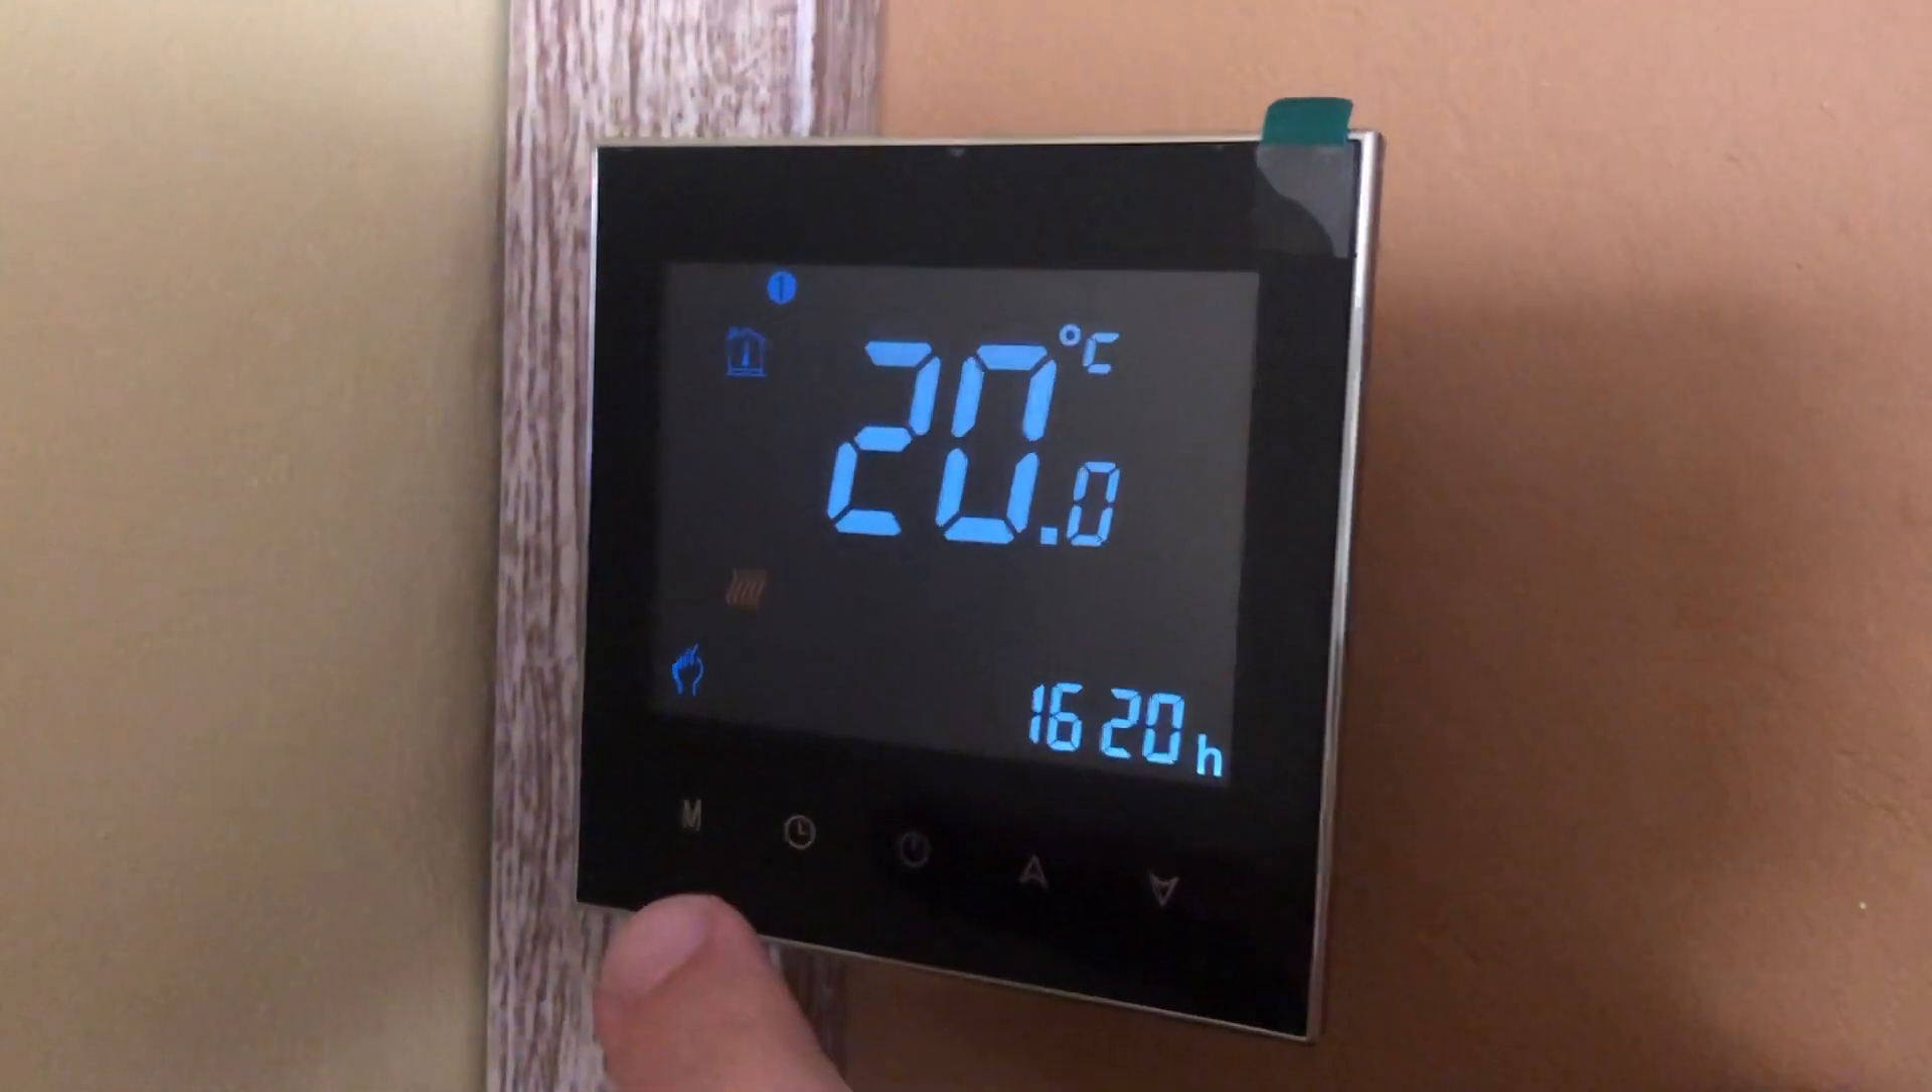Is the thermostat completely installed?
Yes.